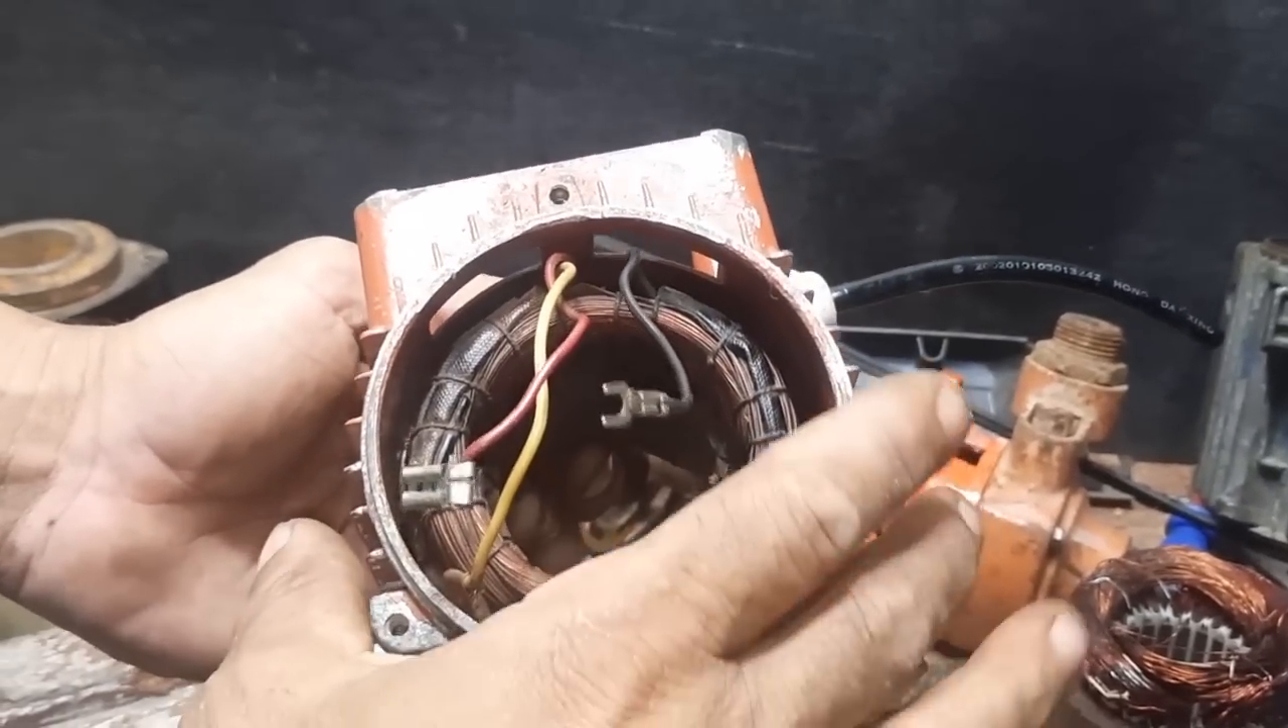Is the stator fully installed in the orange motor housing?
Yes.